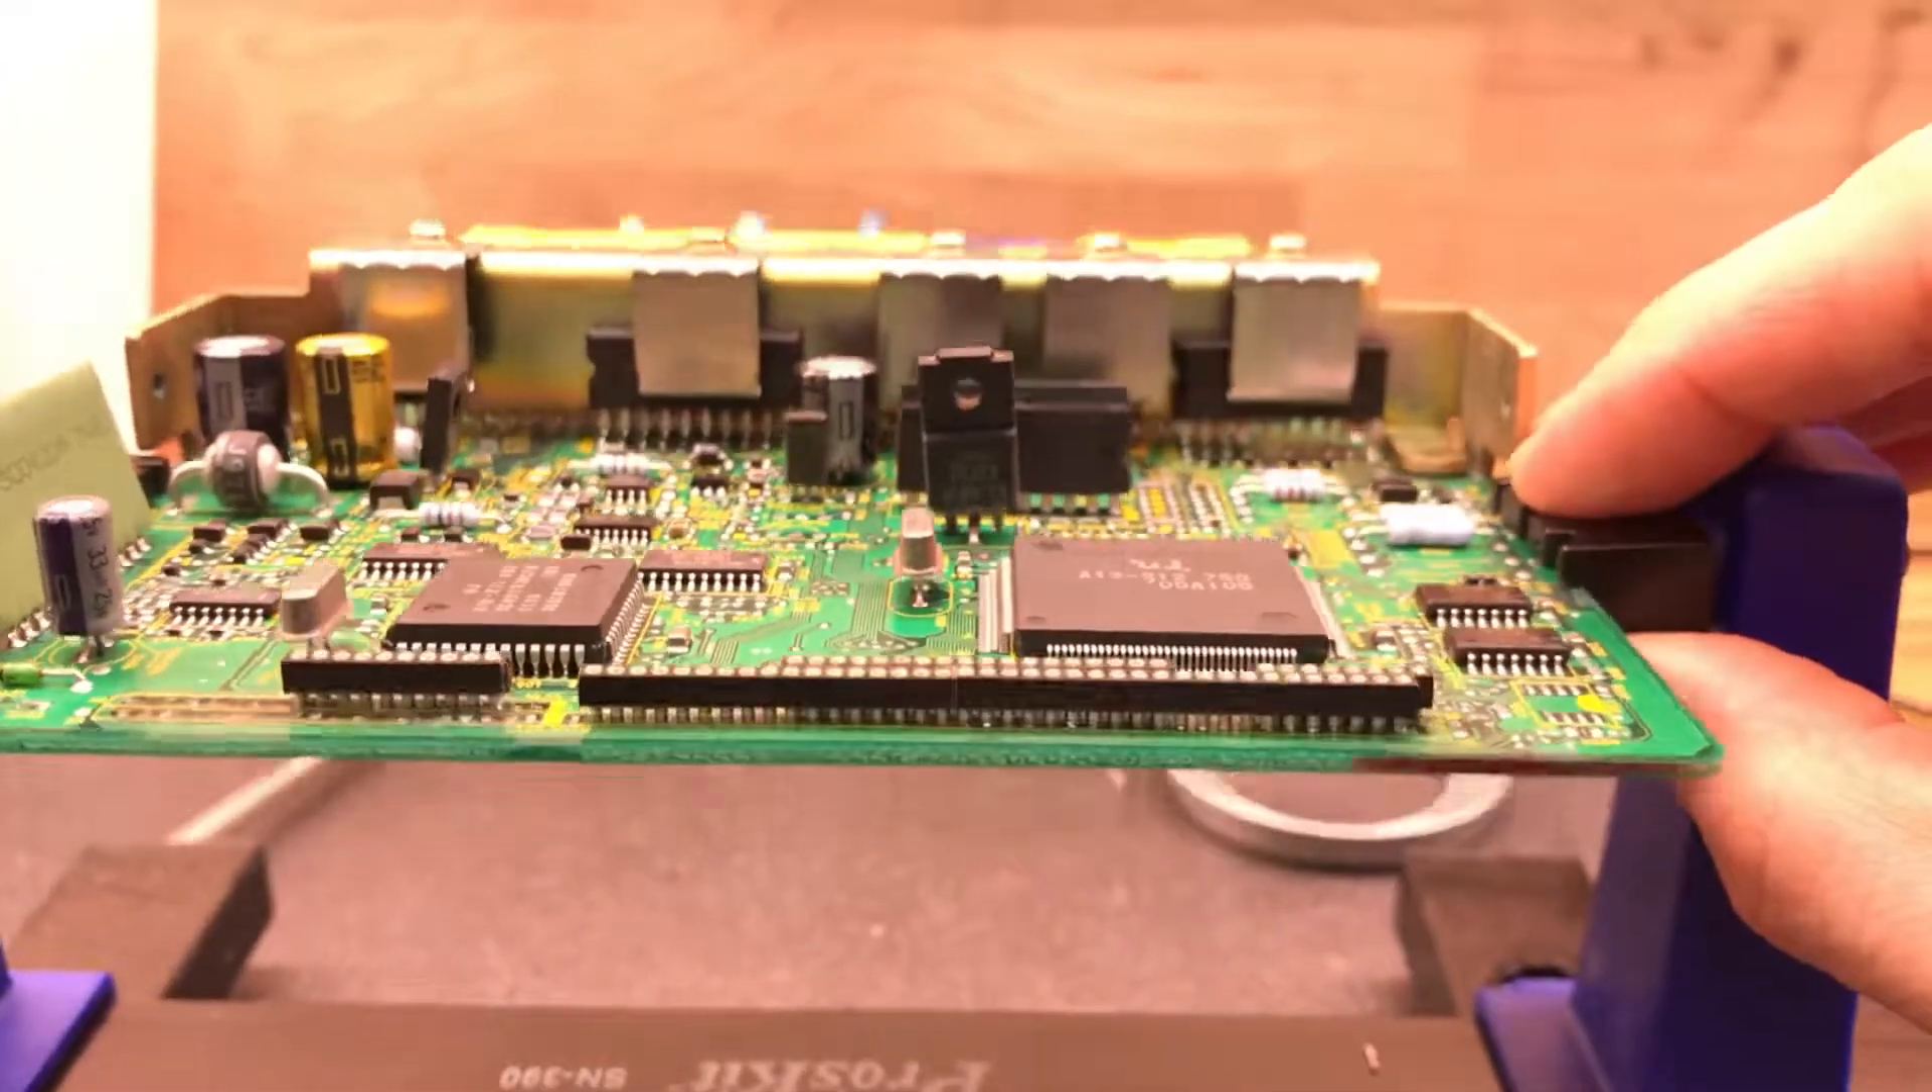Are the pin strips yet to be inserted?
No.